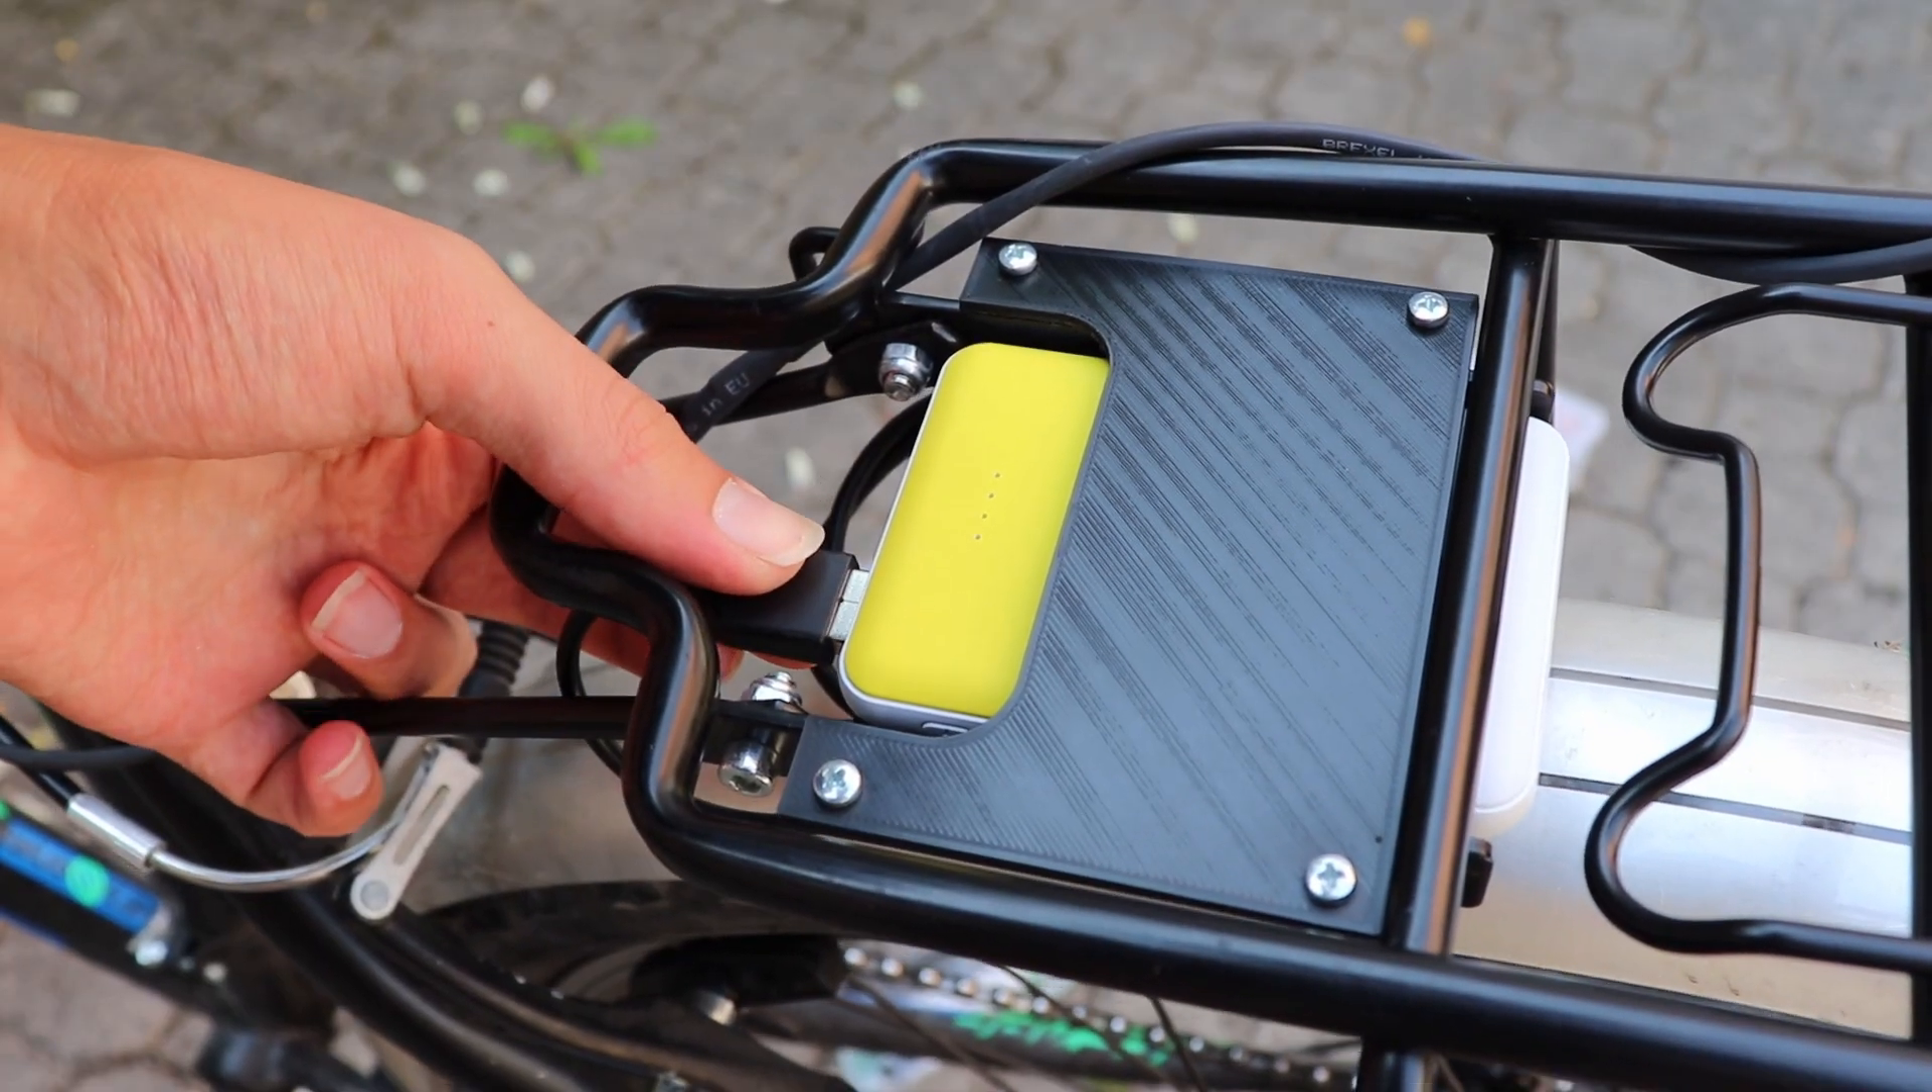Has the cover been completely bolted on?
Yes.